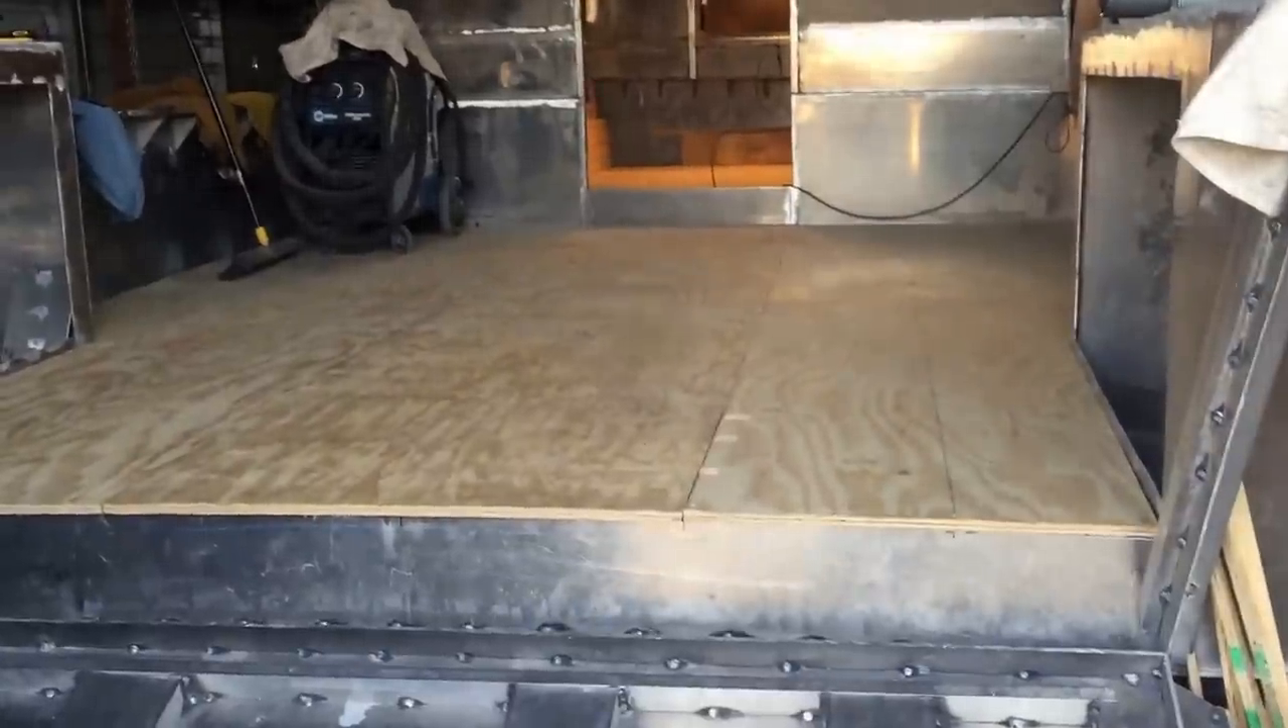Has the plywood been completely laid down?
Yes.